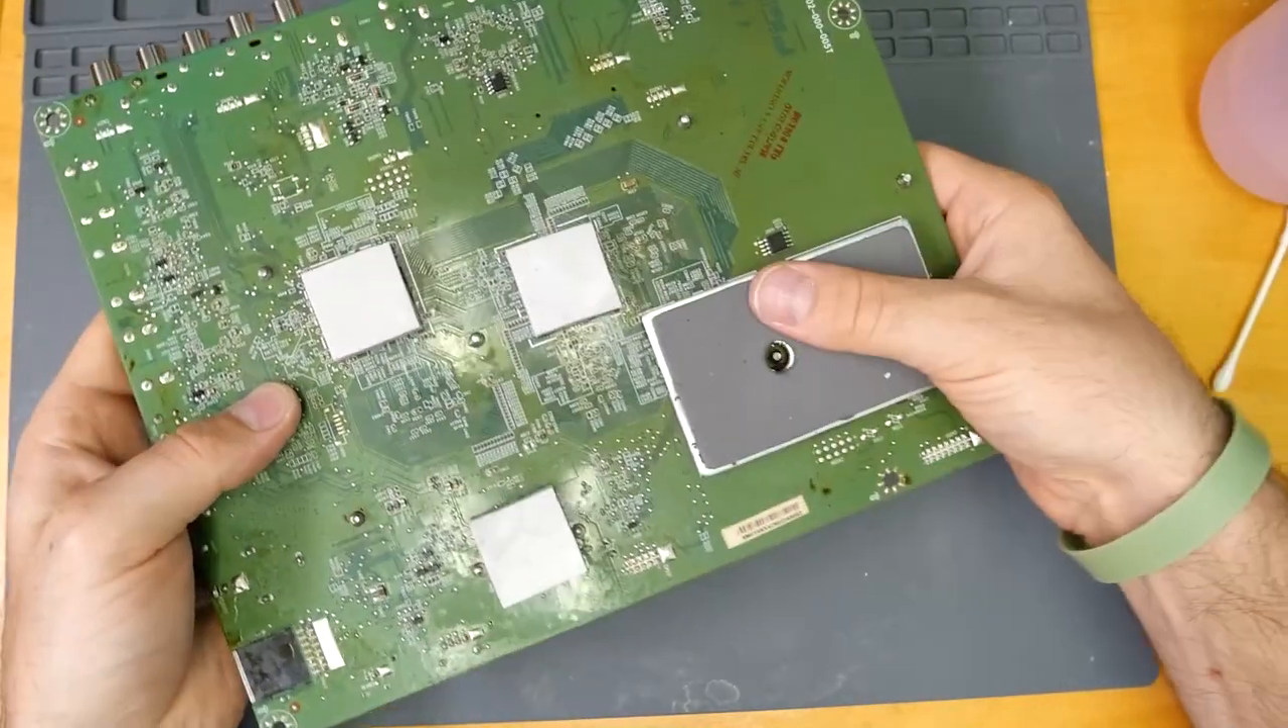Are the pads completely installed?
Yes.